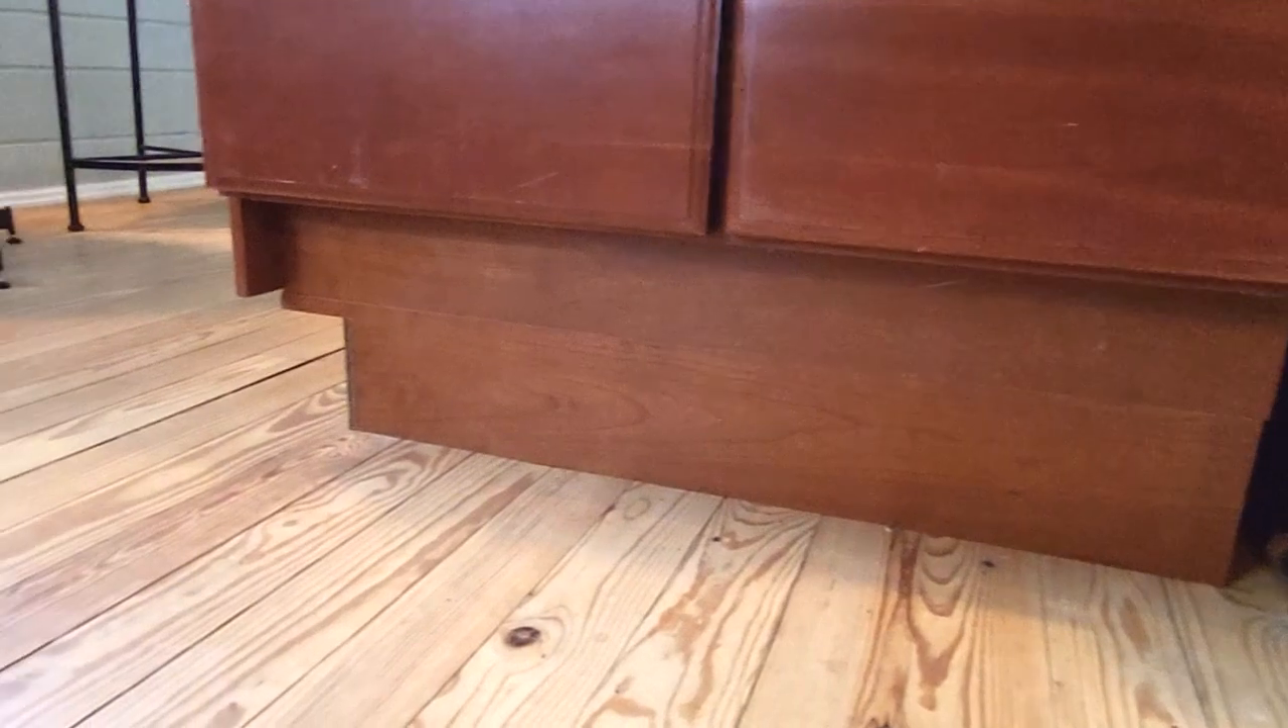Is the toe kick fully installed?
Yes.